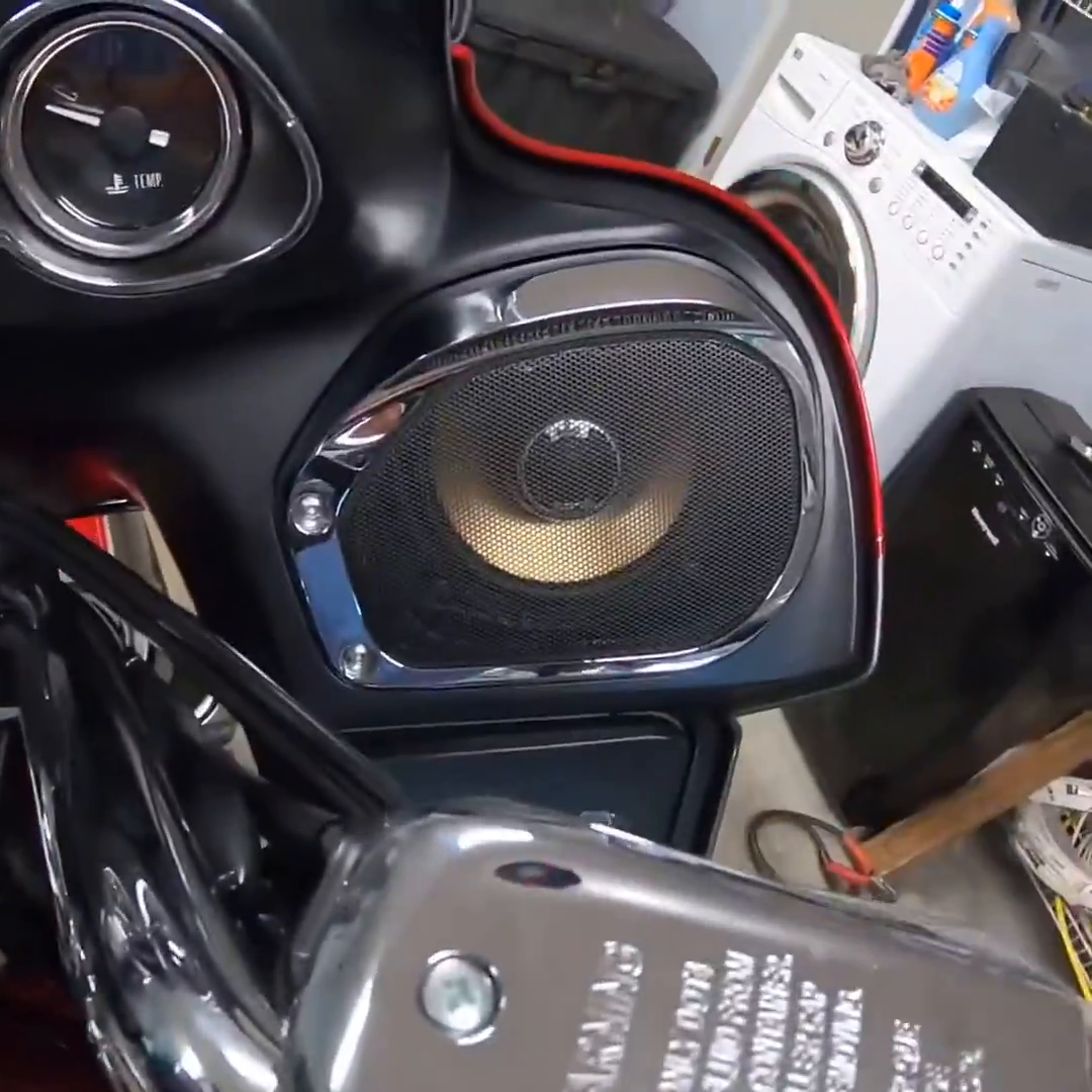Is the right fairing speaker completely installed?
Yes.